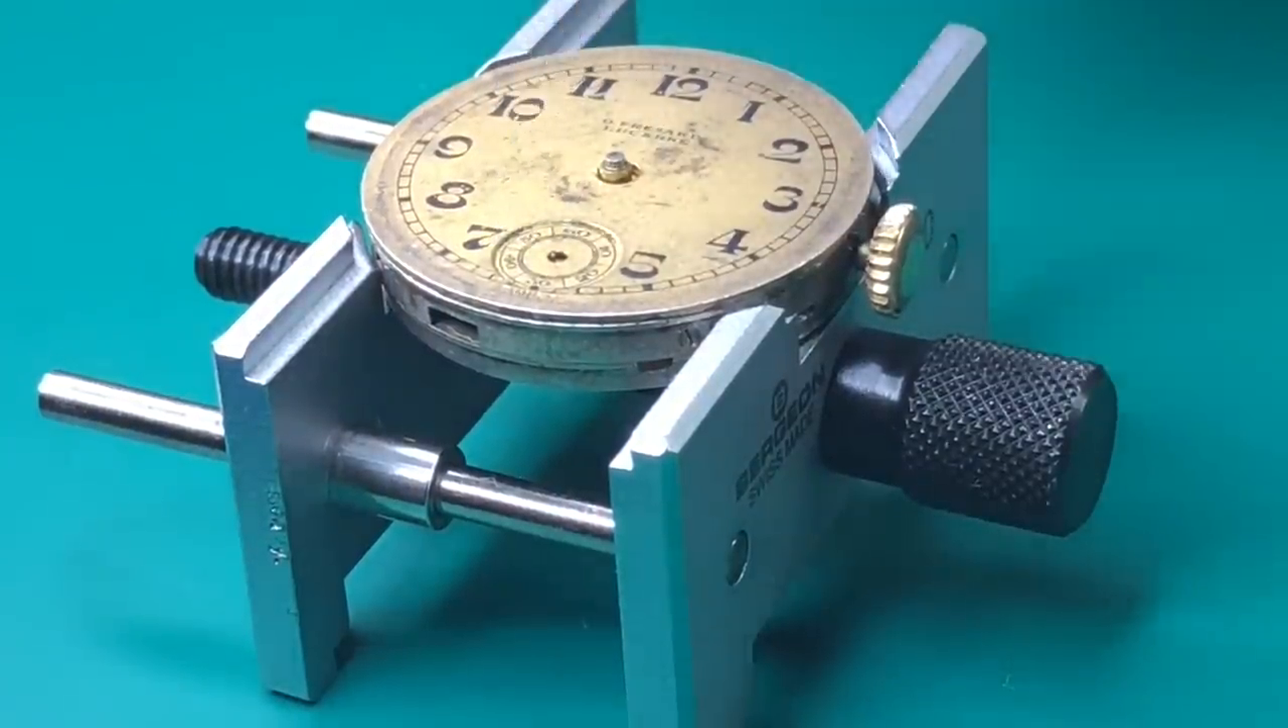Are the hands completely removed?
Yes.